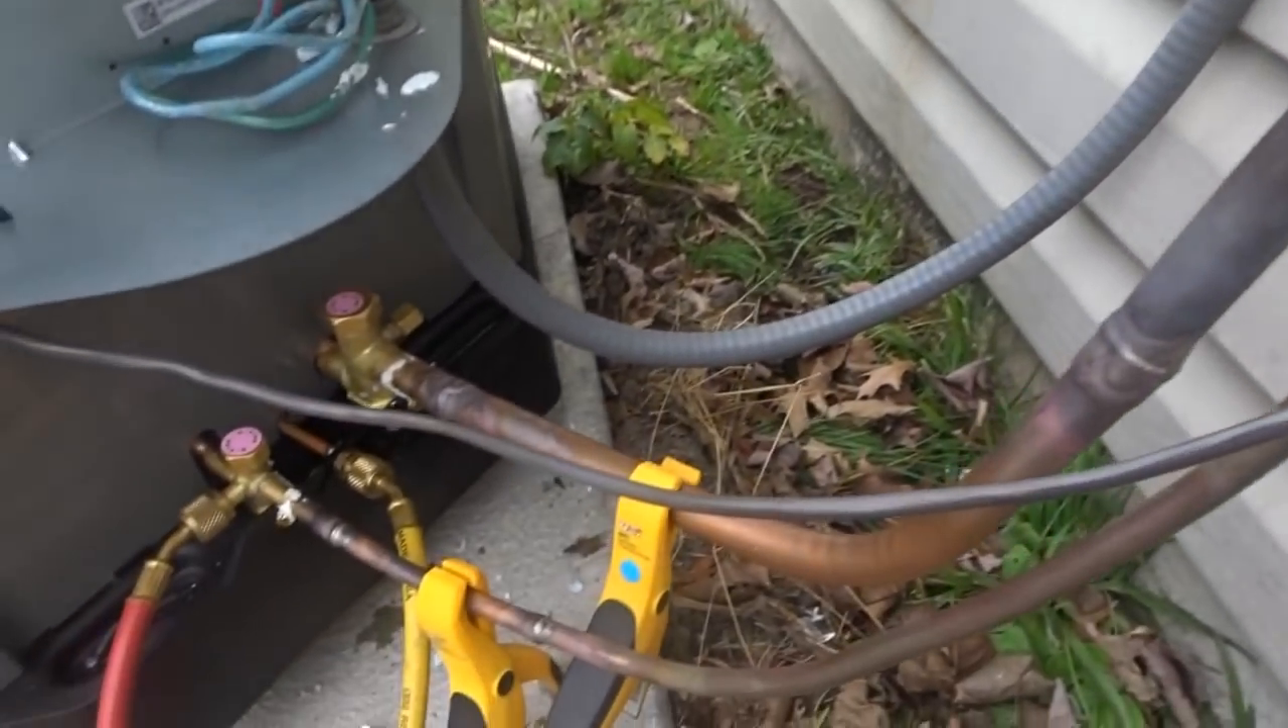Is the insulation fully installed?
No.